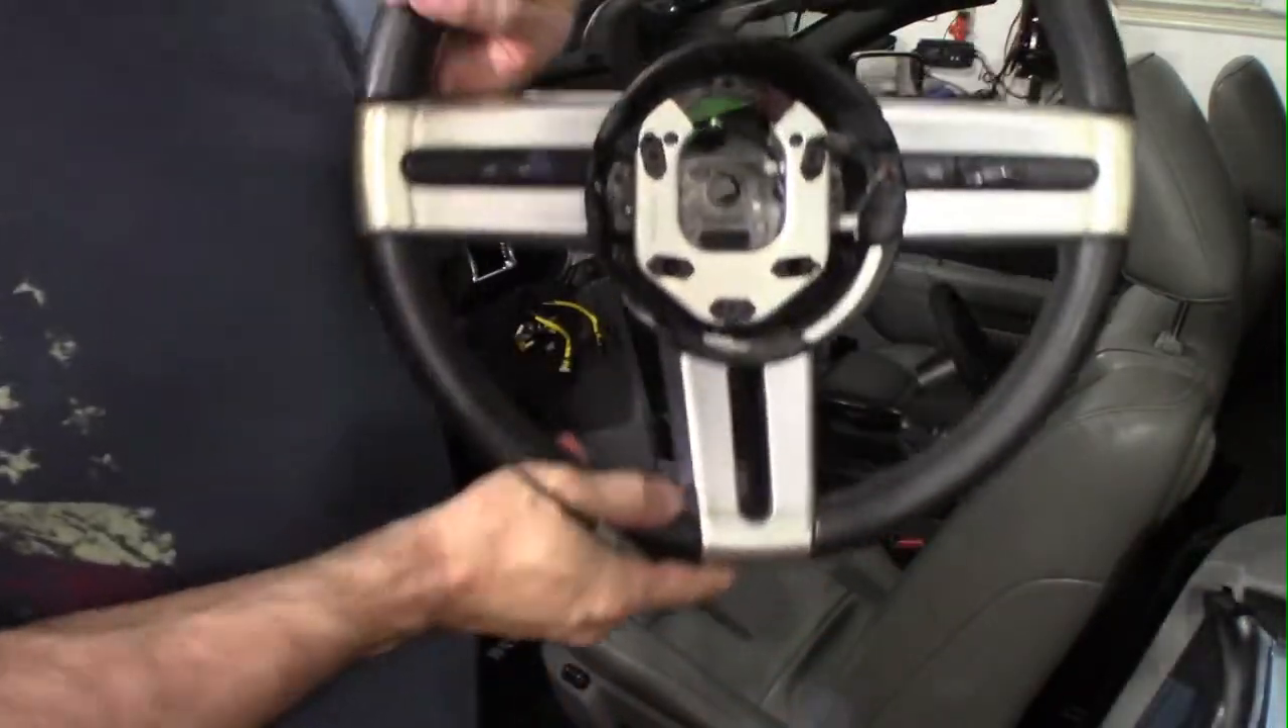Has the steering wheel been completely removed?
Yes.